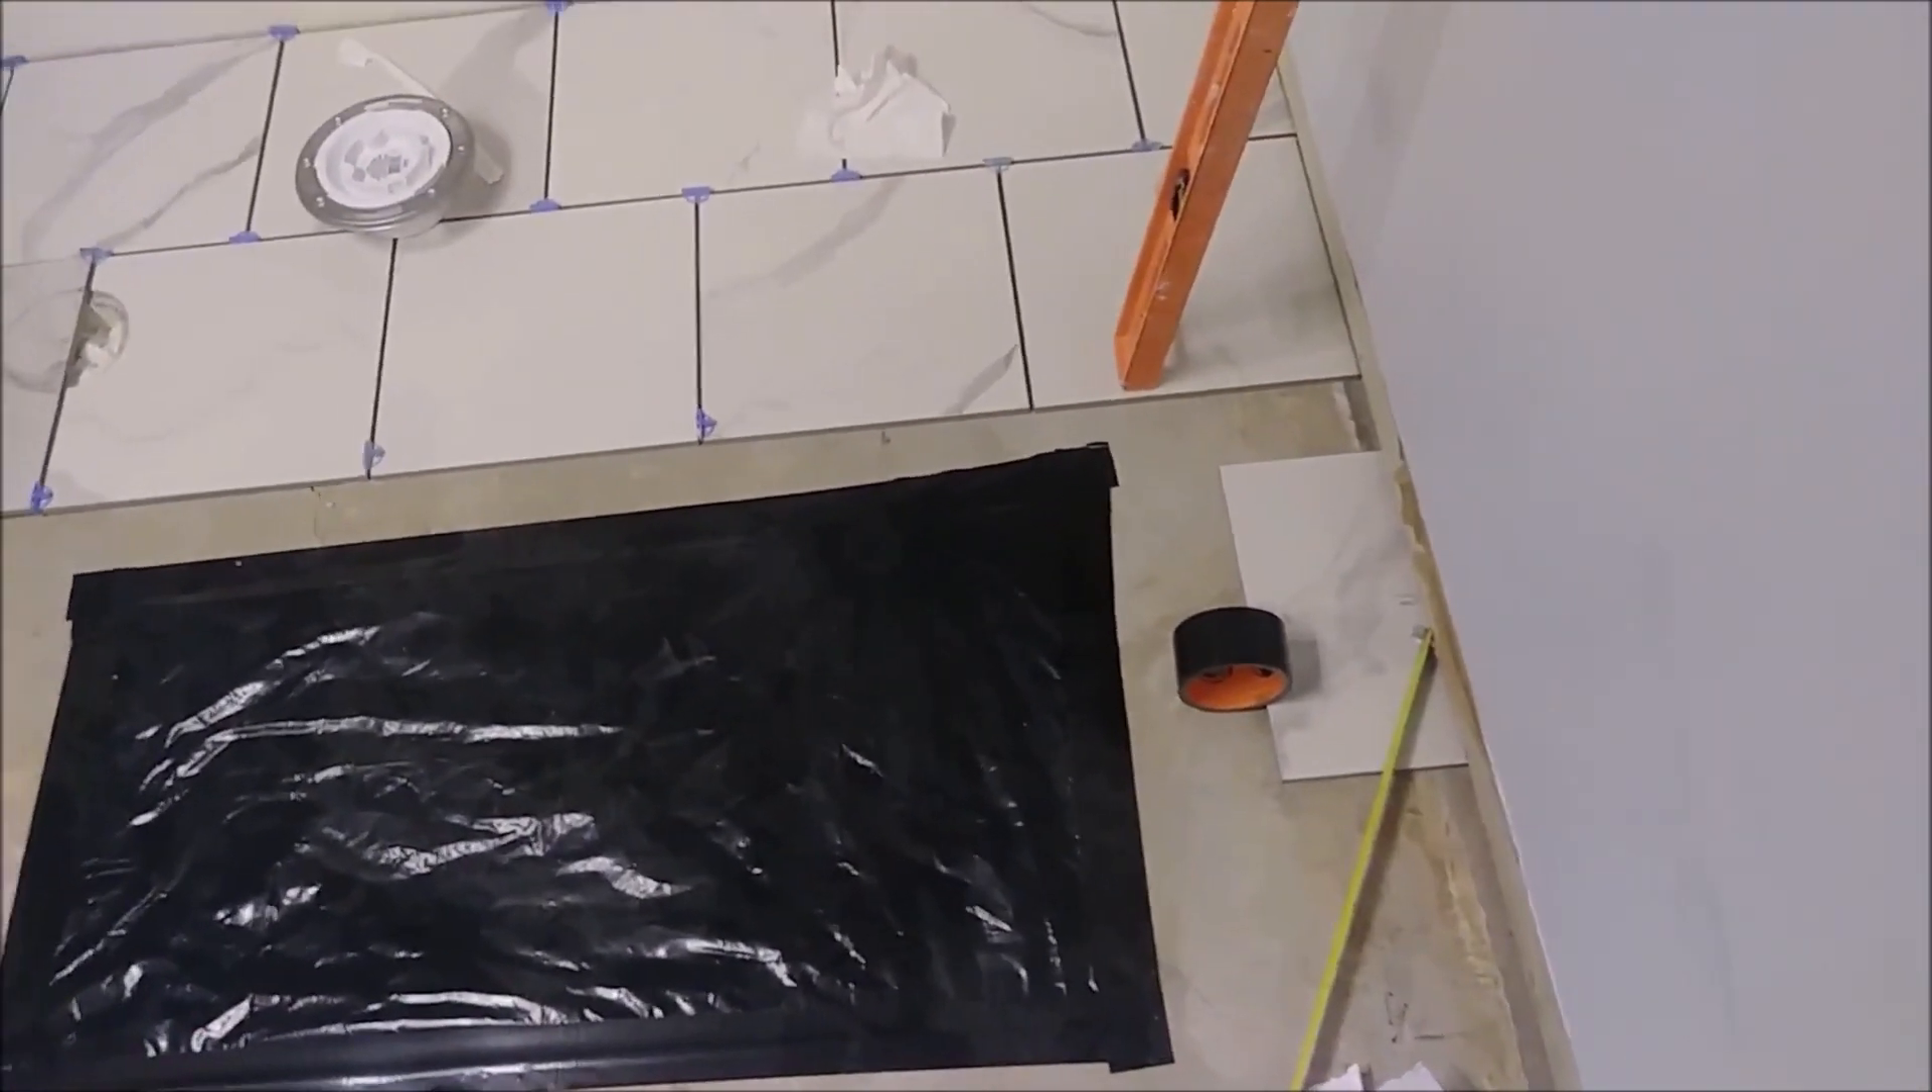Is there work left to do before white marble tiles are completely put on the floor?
Yes.